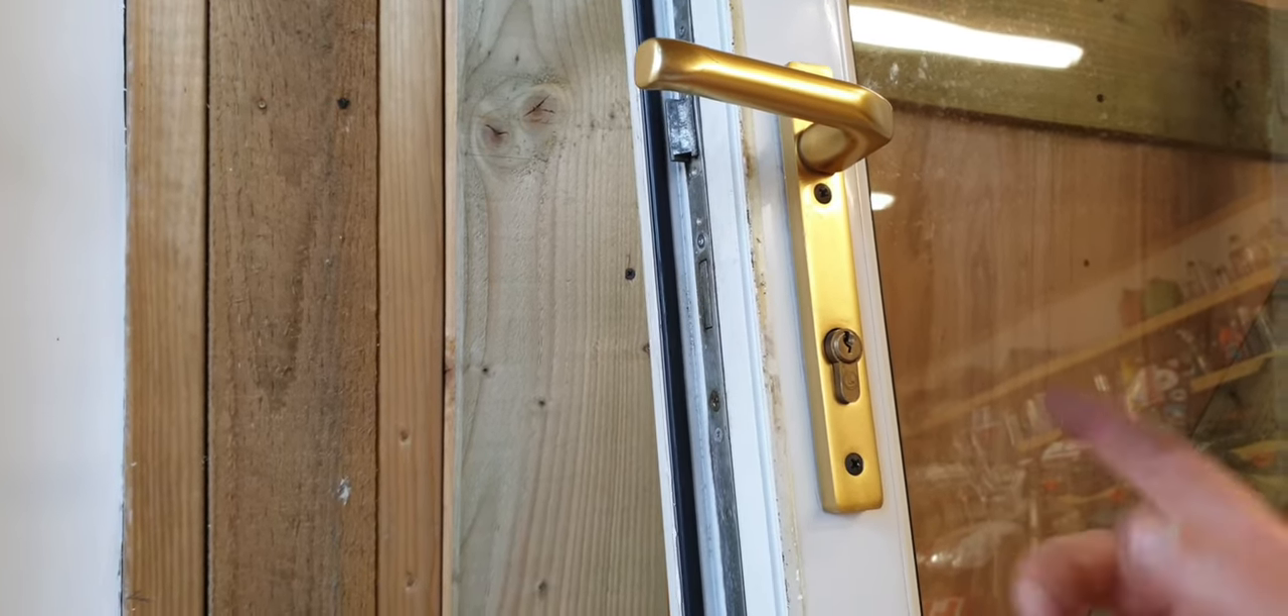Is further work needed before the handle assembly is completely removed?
Yes.